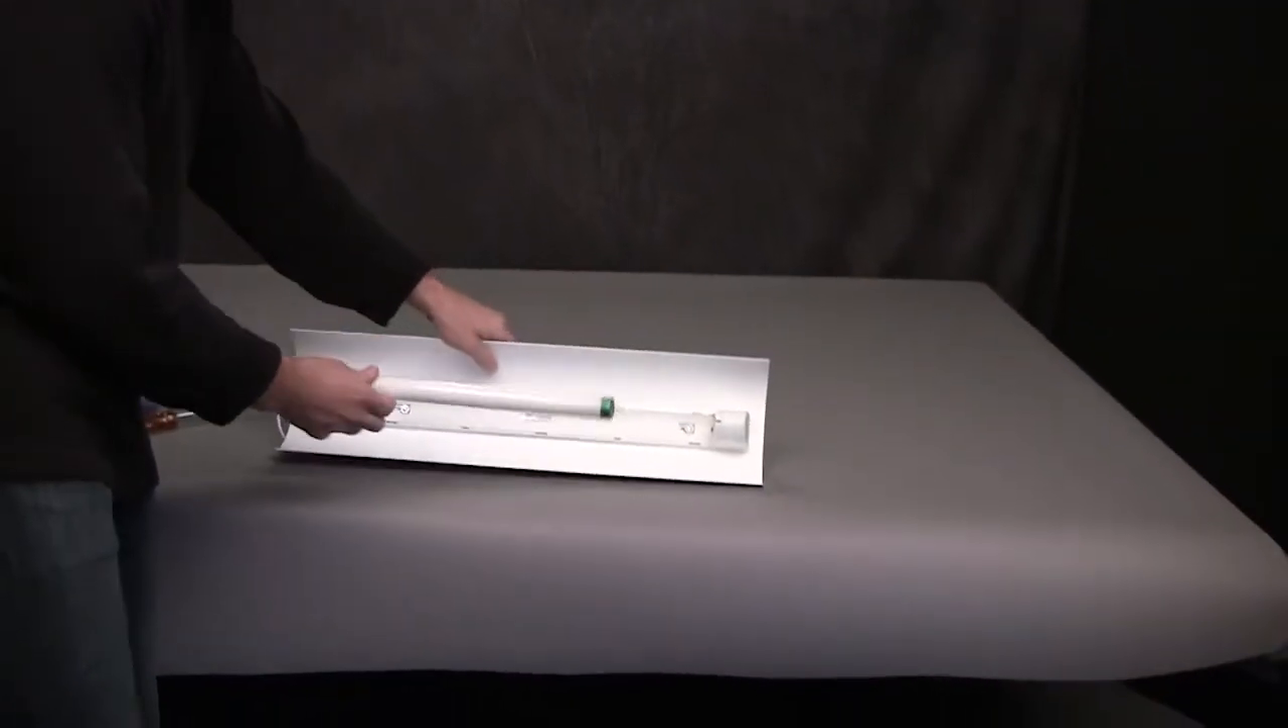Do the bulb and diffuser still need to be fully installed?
Yes.